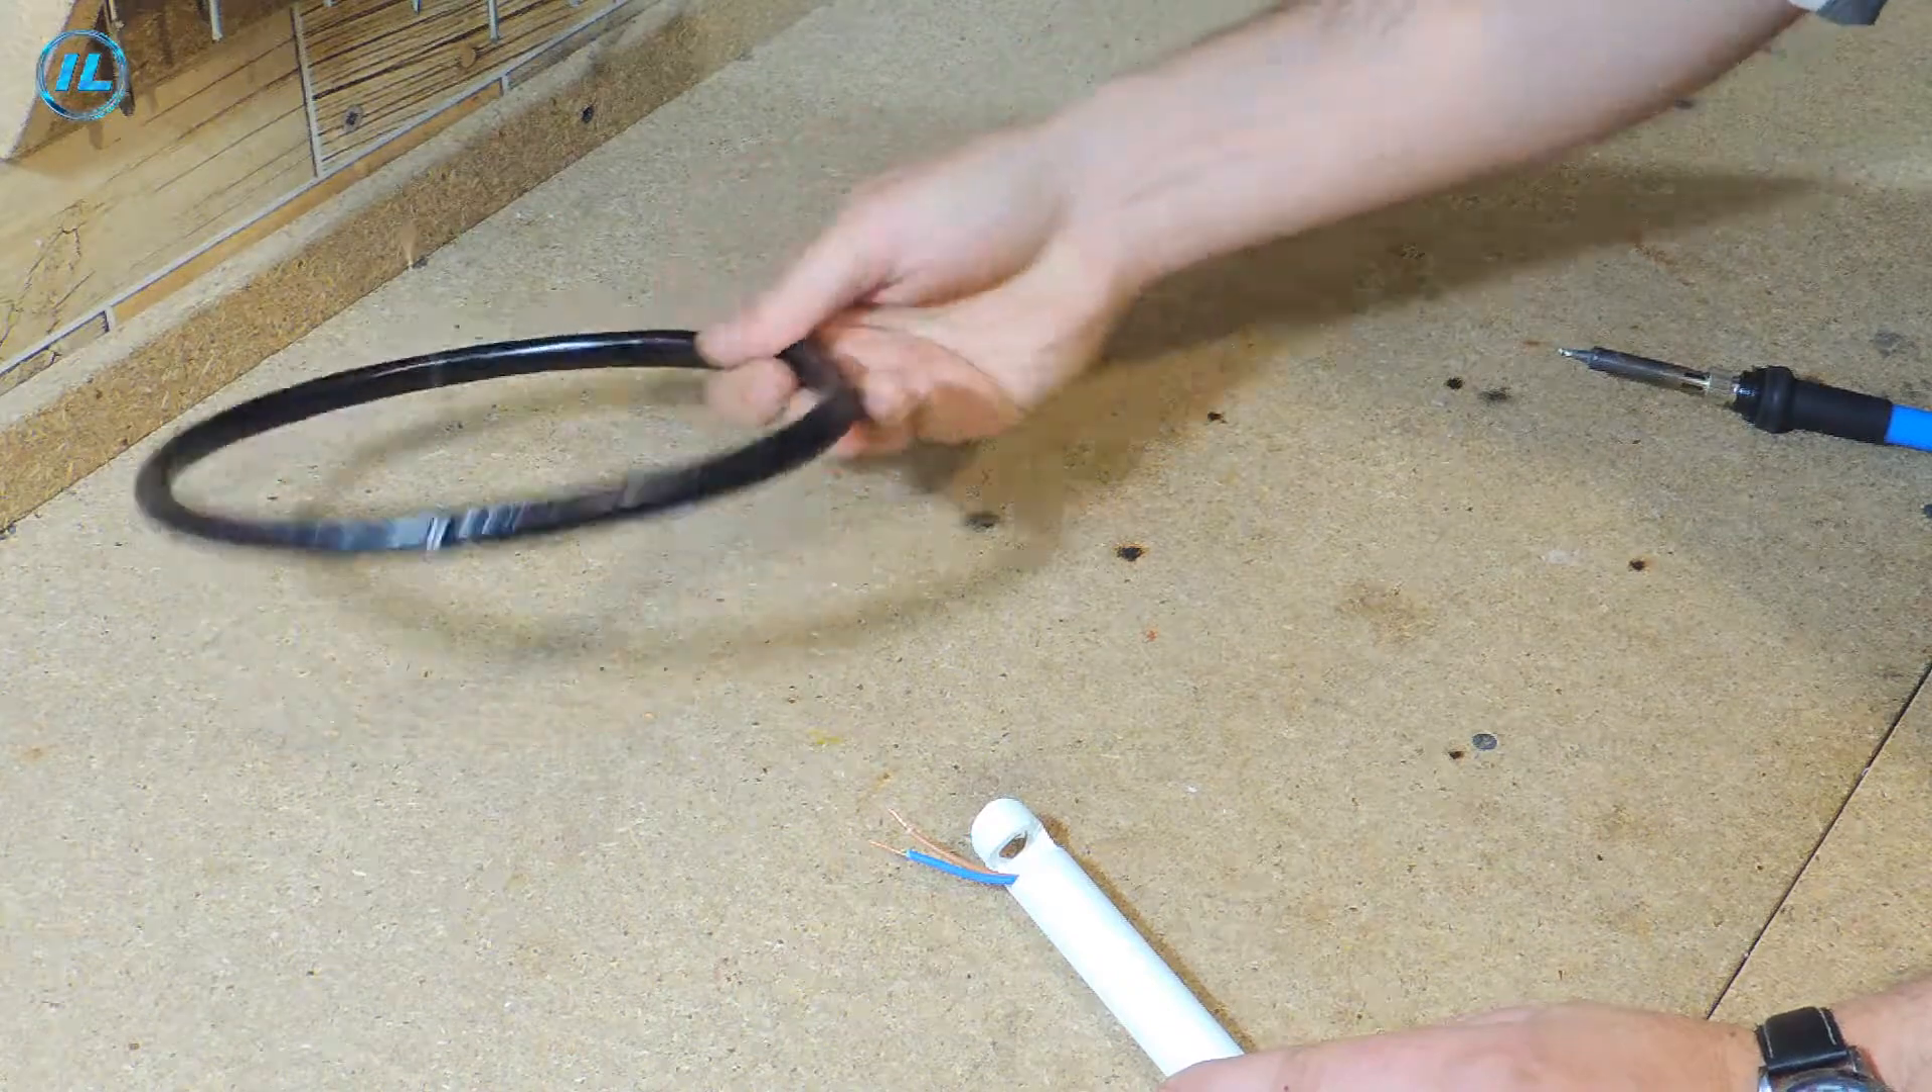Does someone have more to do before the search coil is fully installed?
Yes.